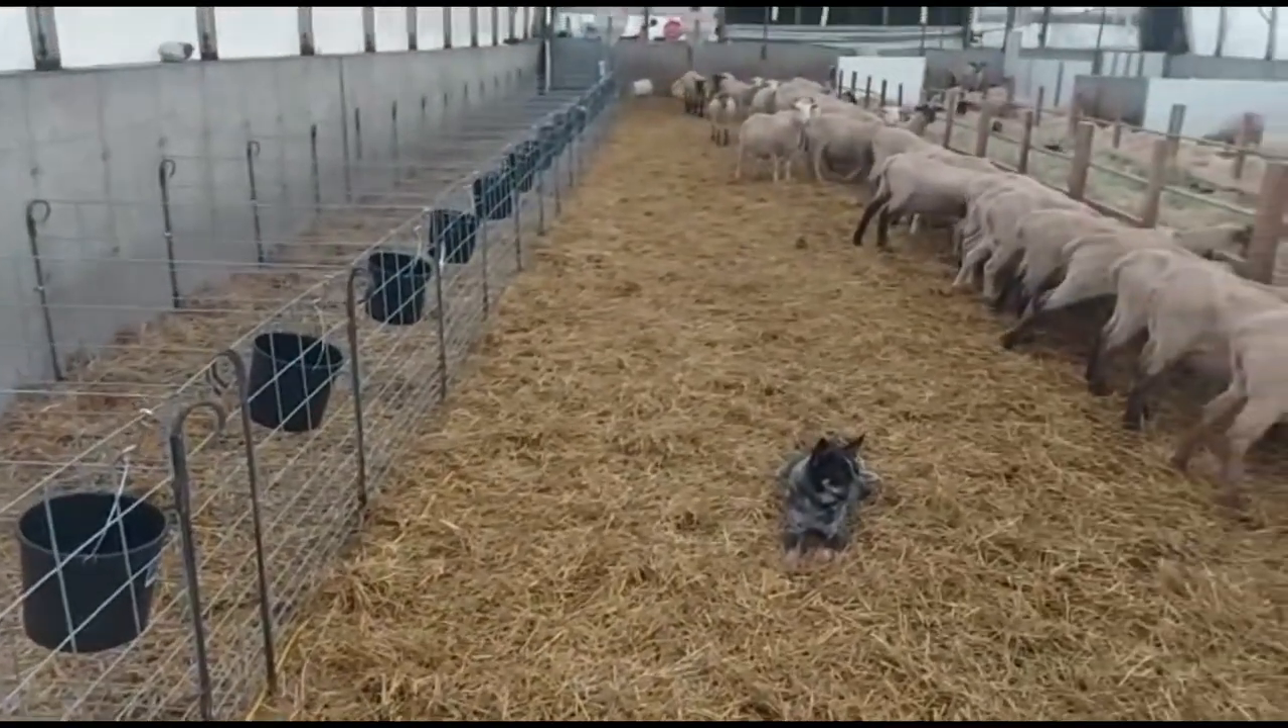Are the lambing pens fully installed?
Yes.